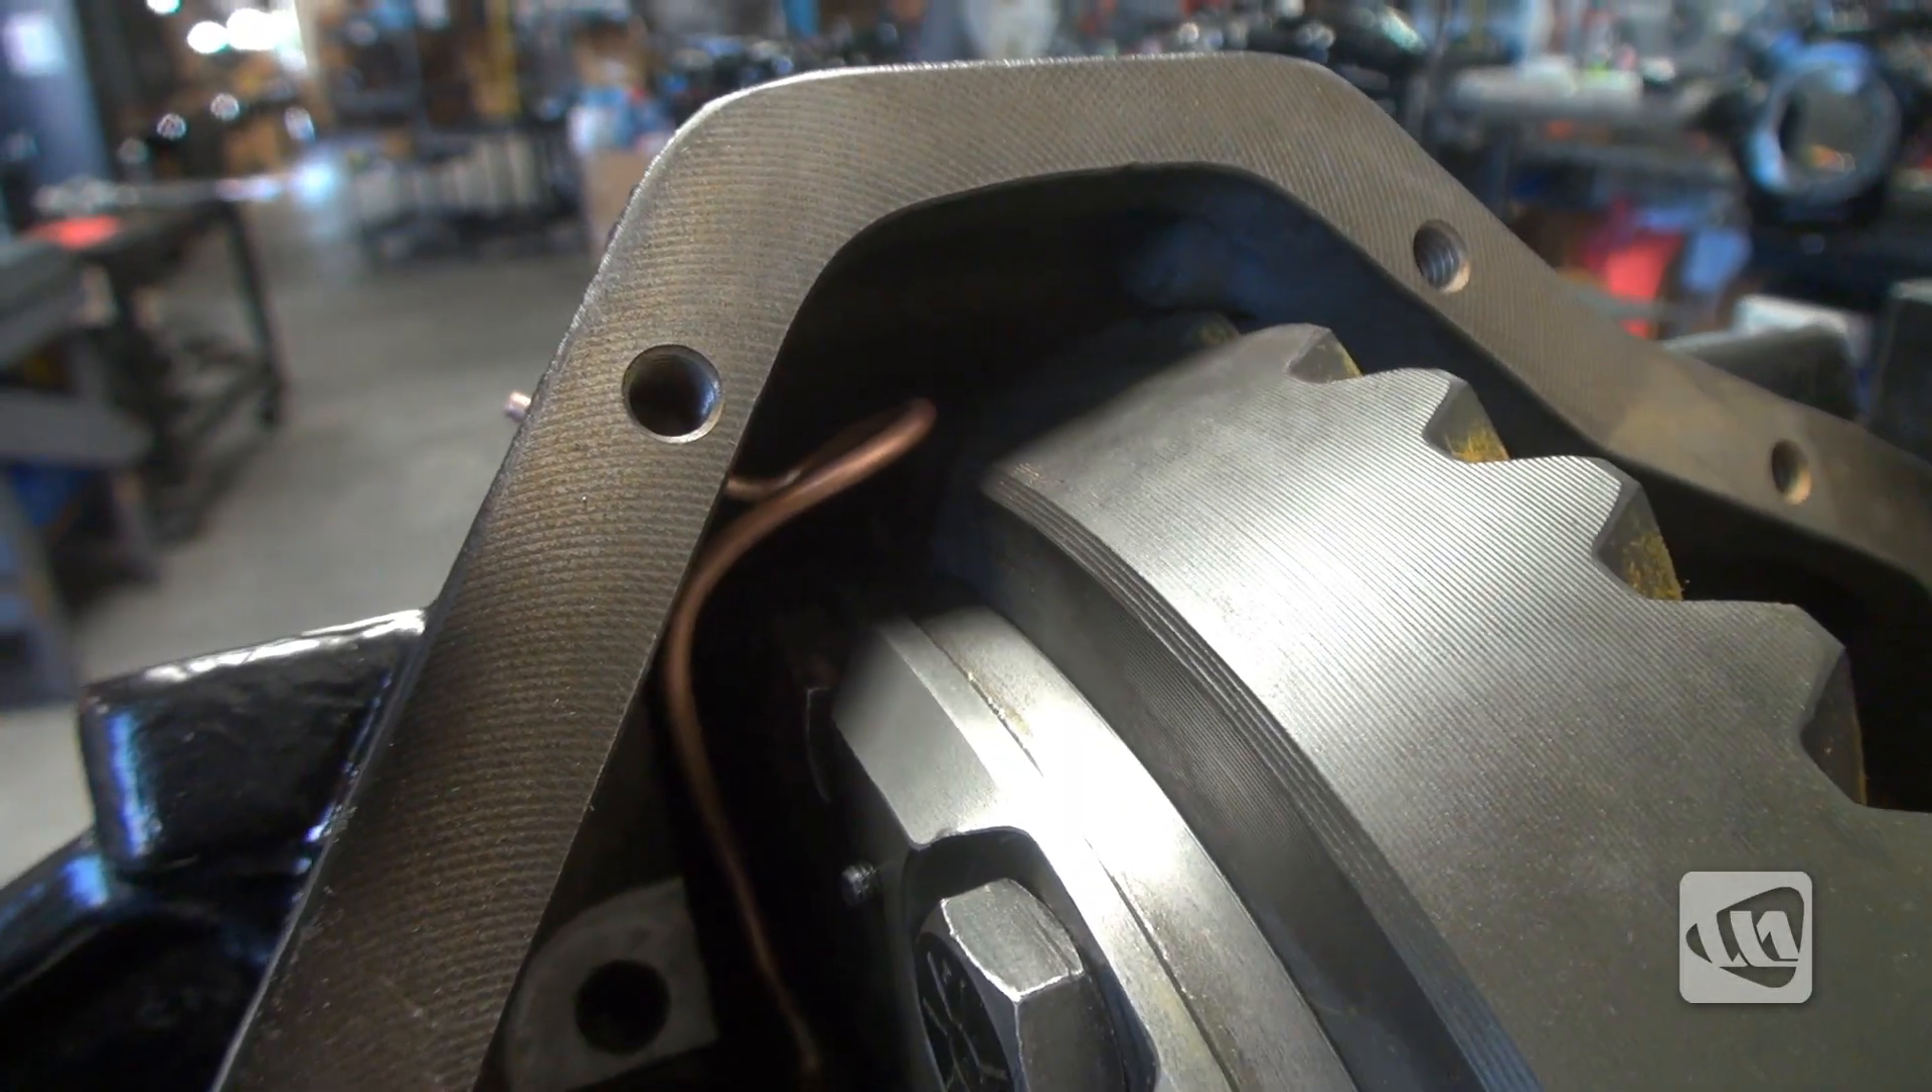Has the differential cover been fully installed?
No.